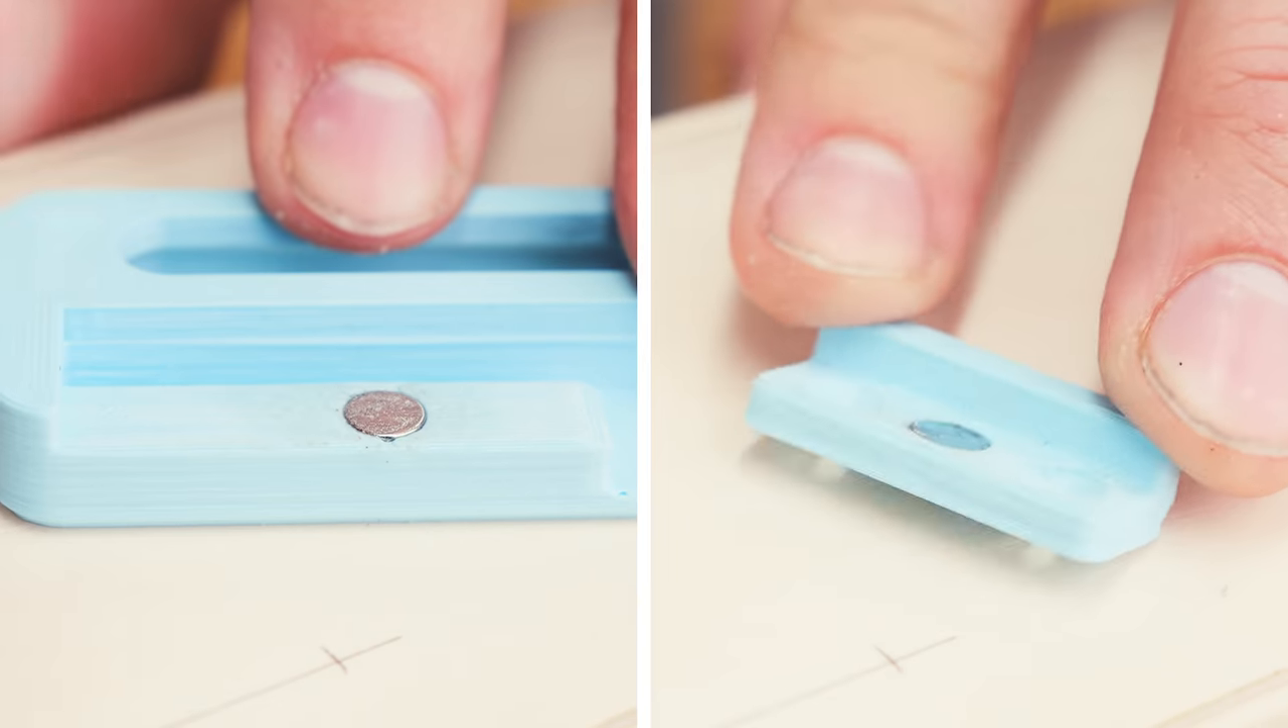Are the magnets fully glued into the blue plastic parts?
Yes.